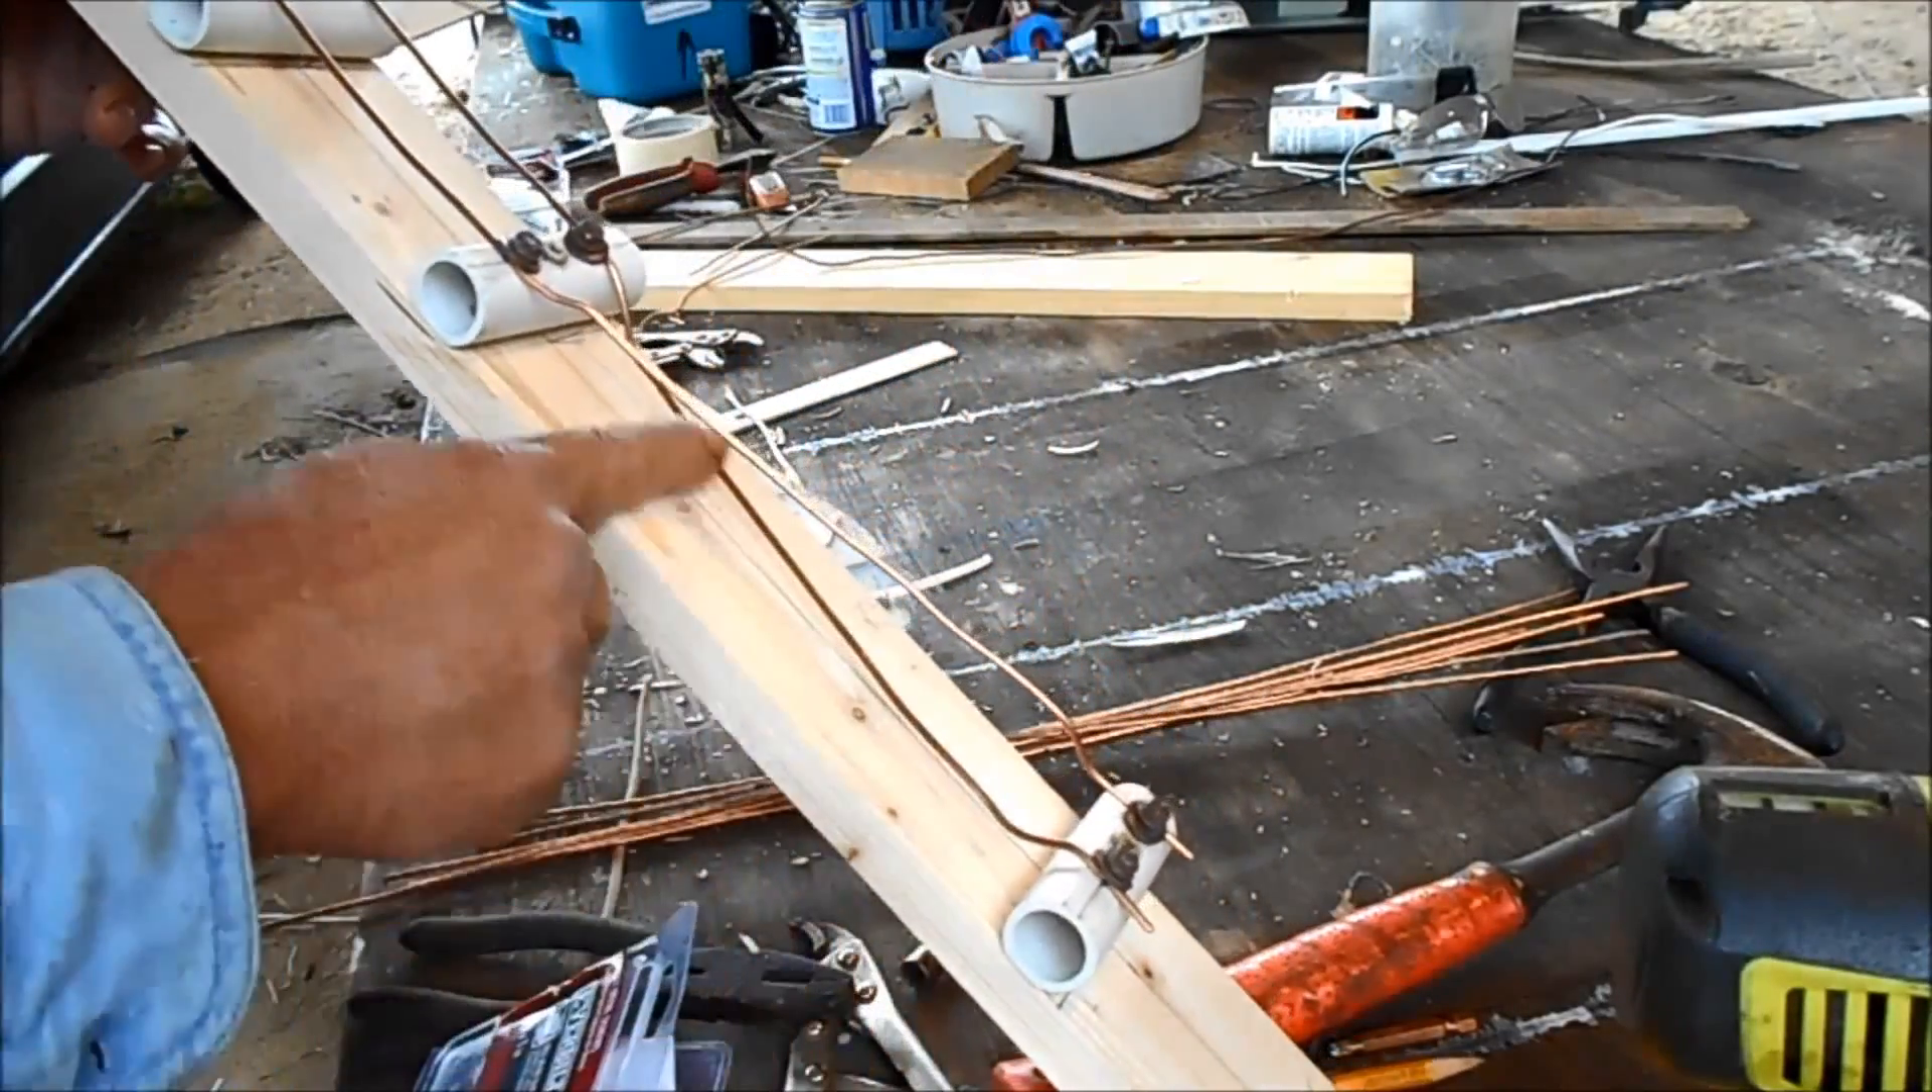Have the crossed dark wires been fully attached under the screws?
Yes.